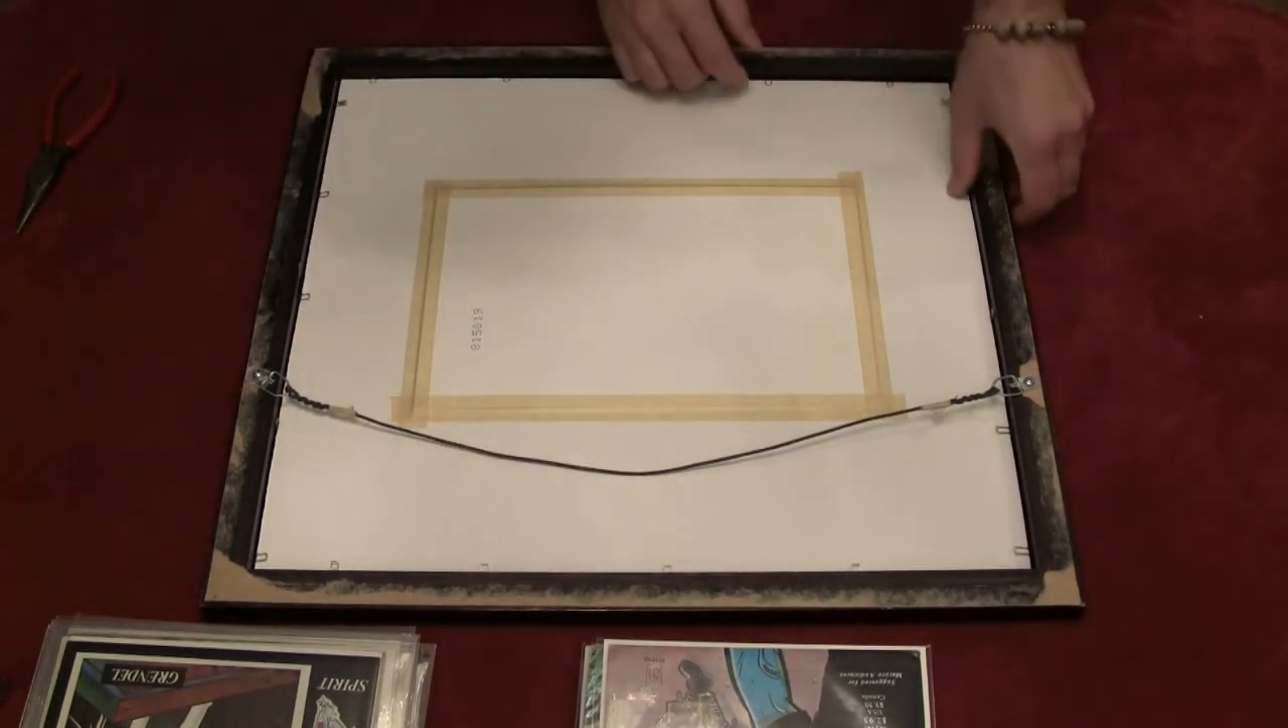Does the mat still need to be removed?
Yes.